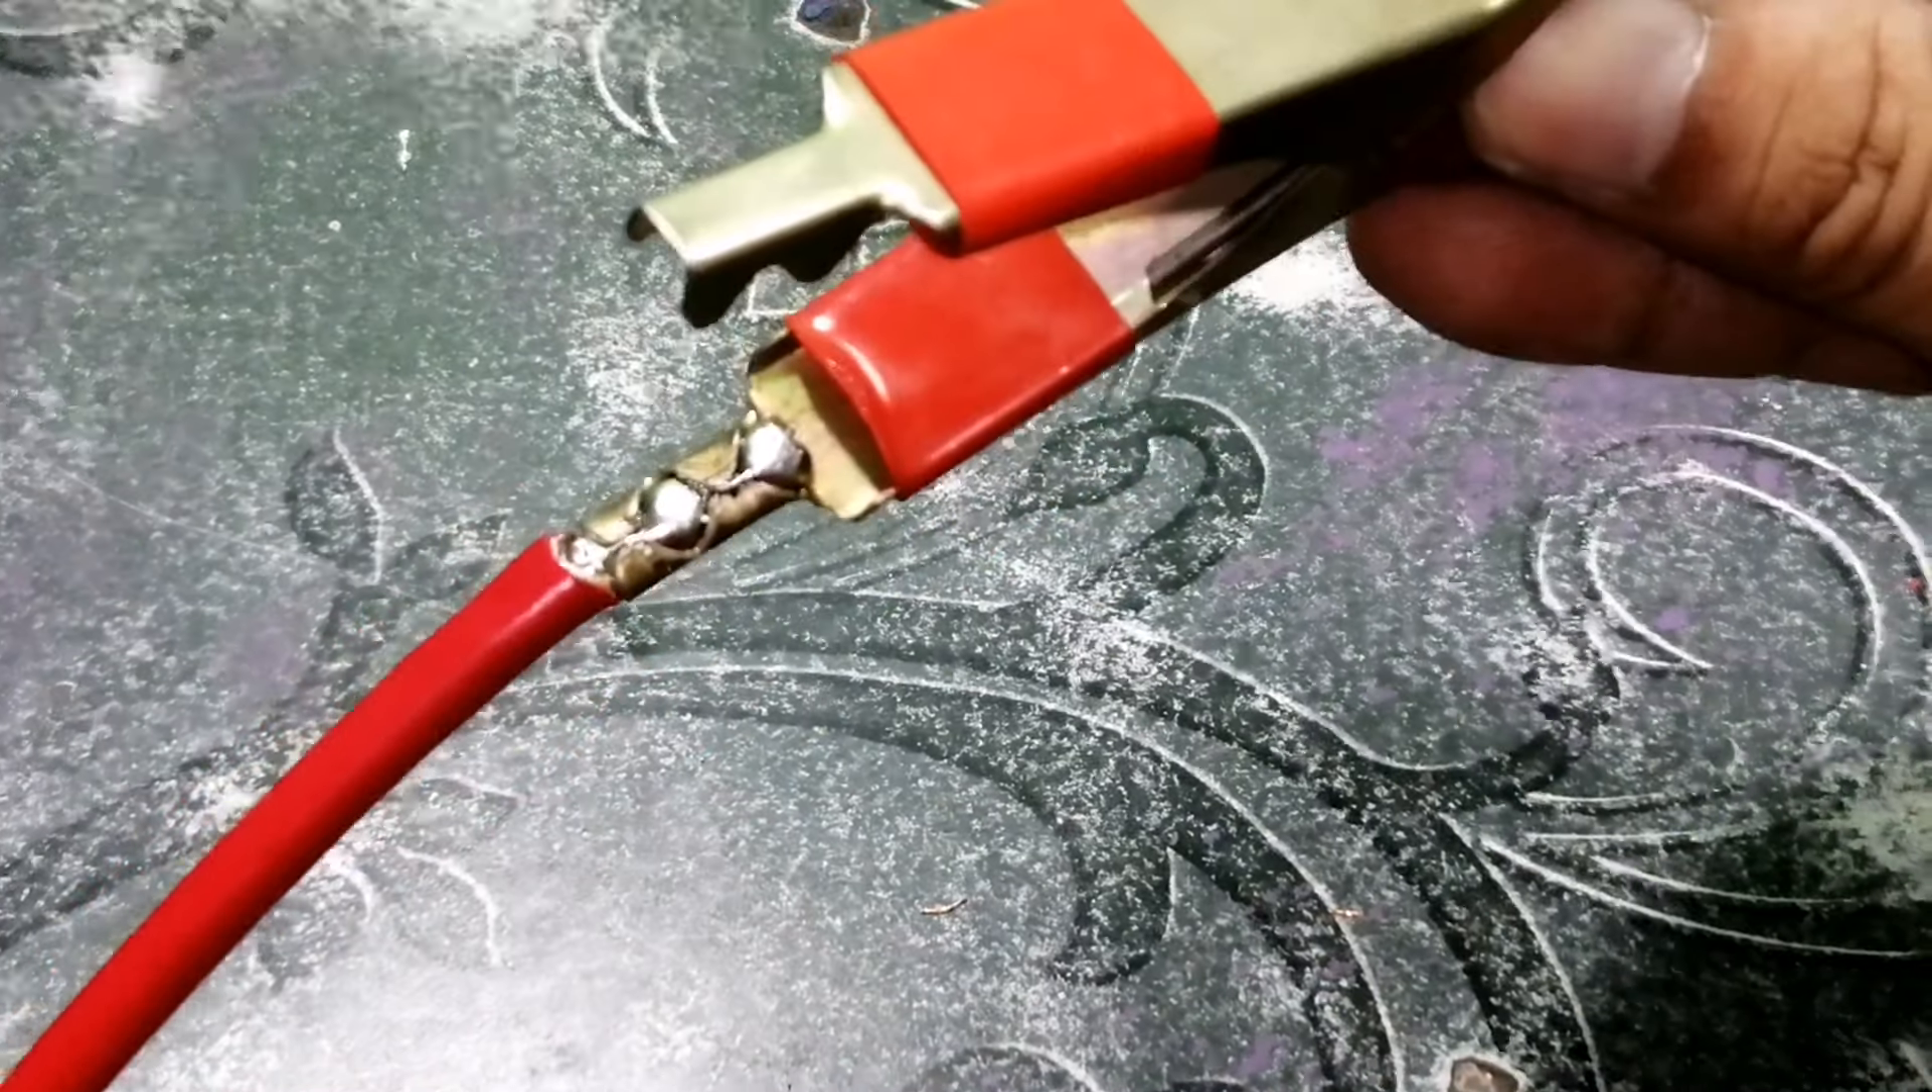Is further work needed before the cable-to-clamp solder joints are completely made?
No.